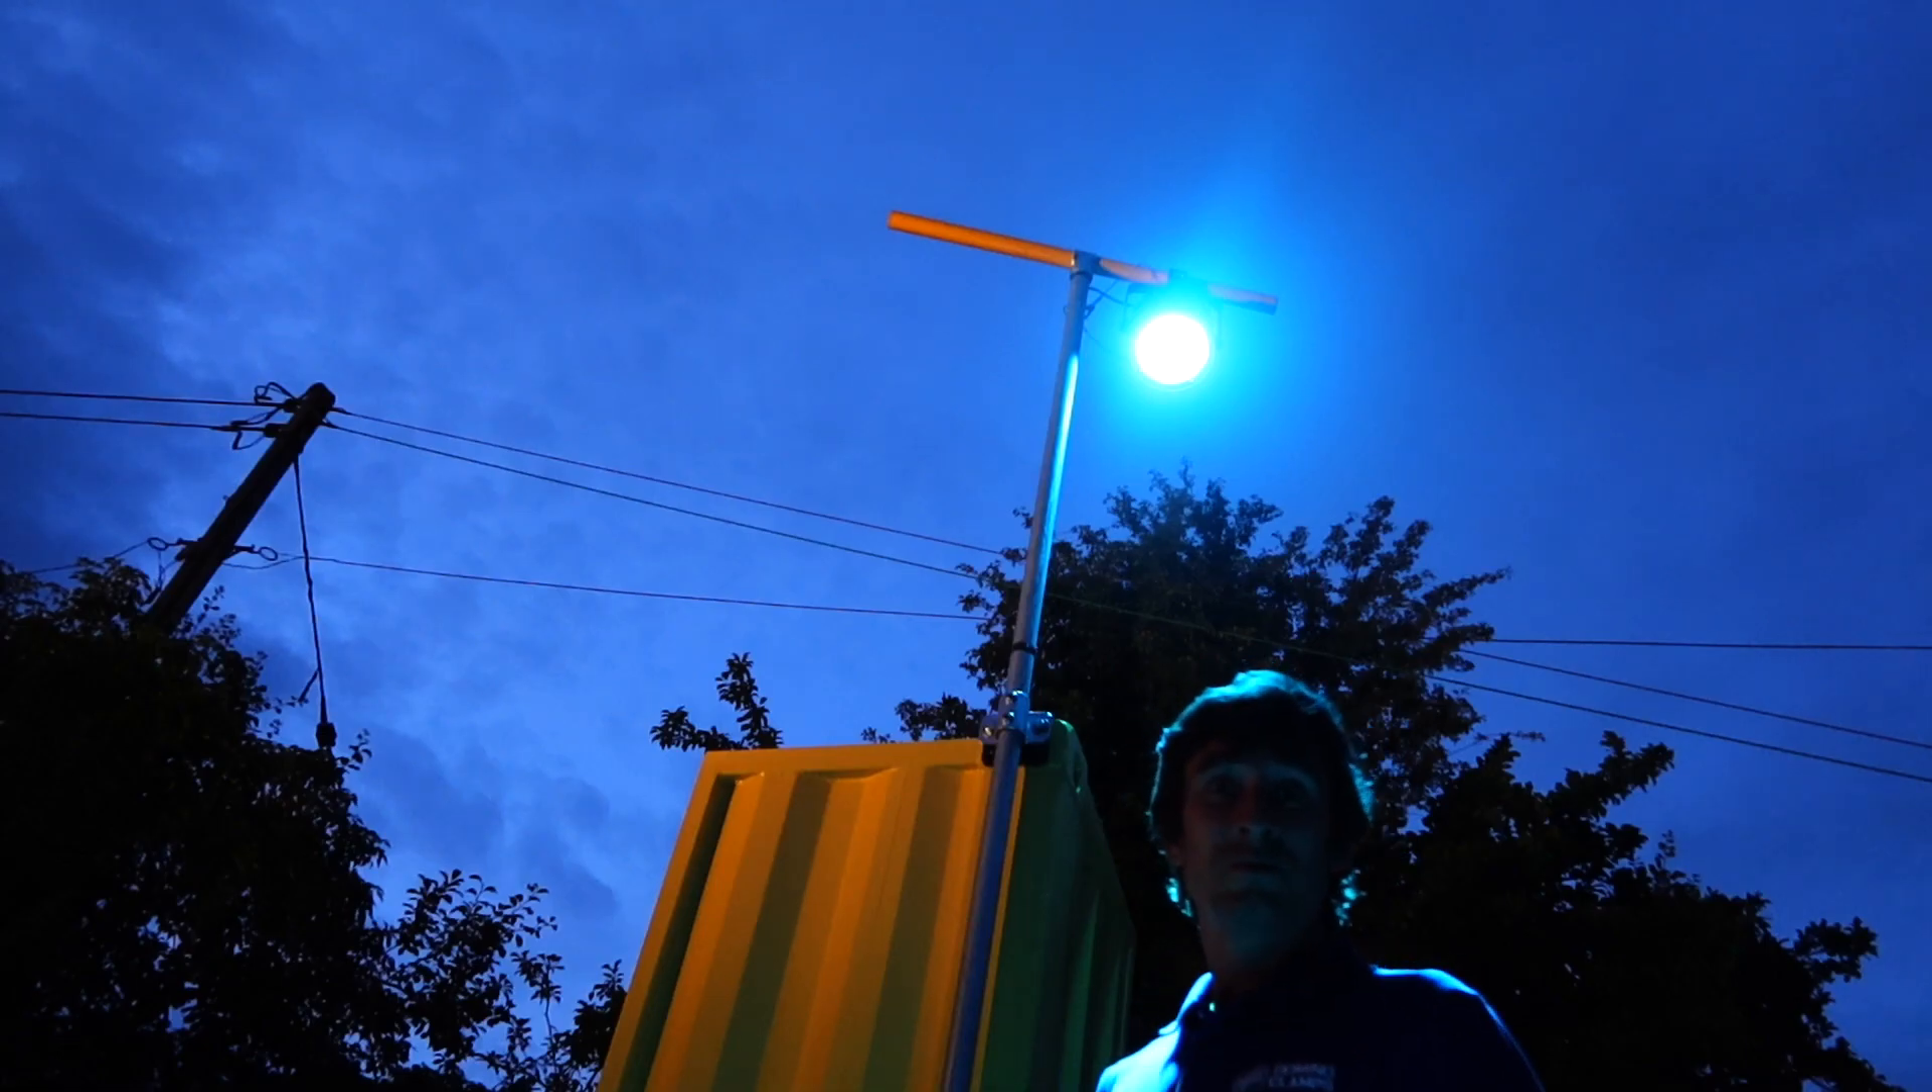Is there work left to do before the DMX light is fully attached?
No.